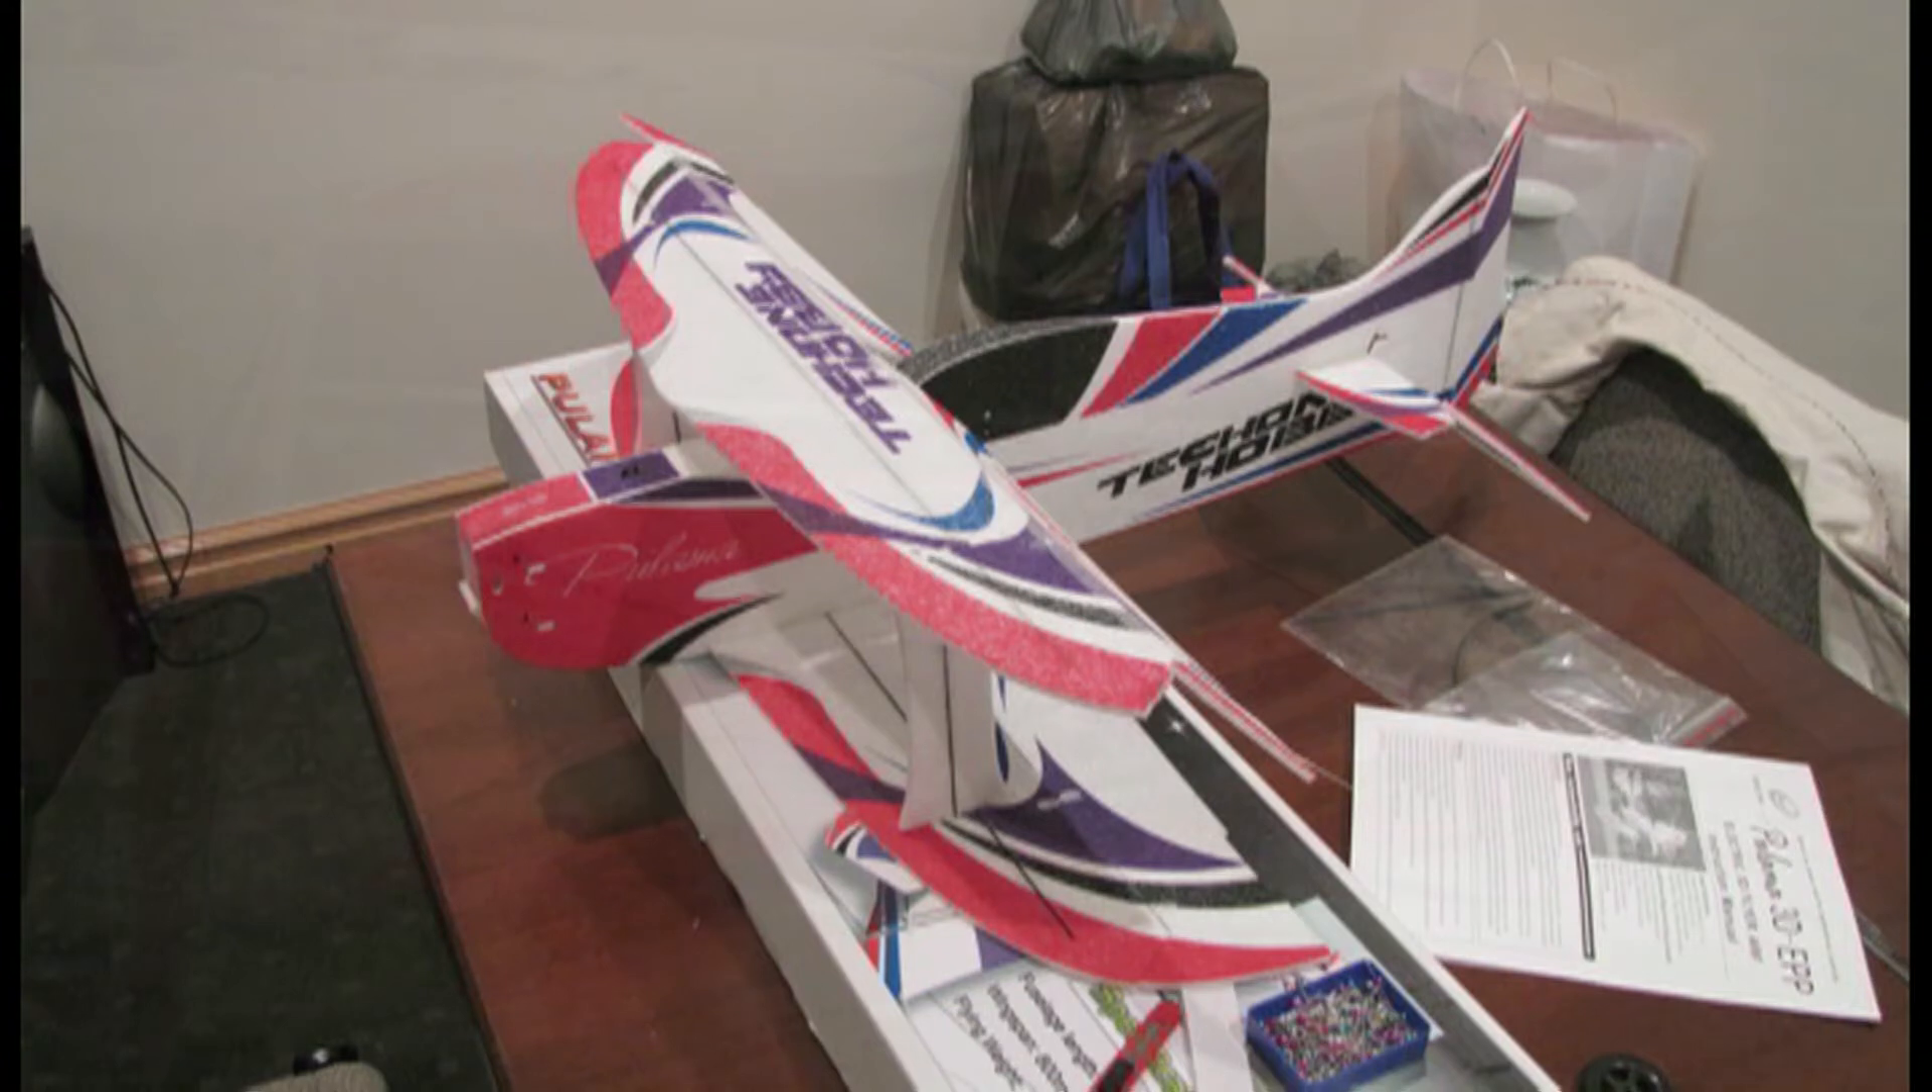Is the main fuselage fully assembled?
Yes.